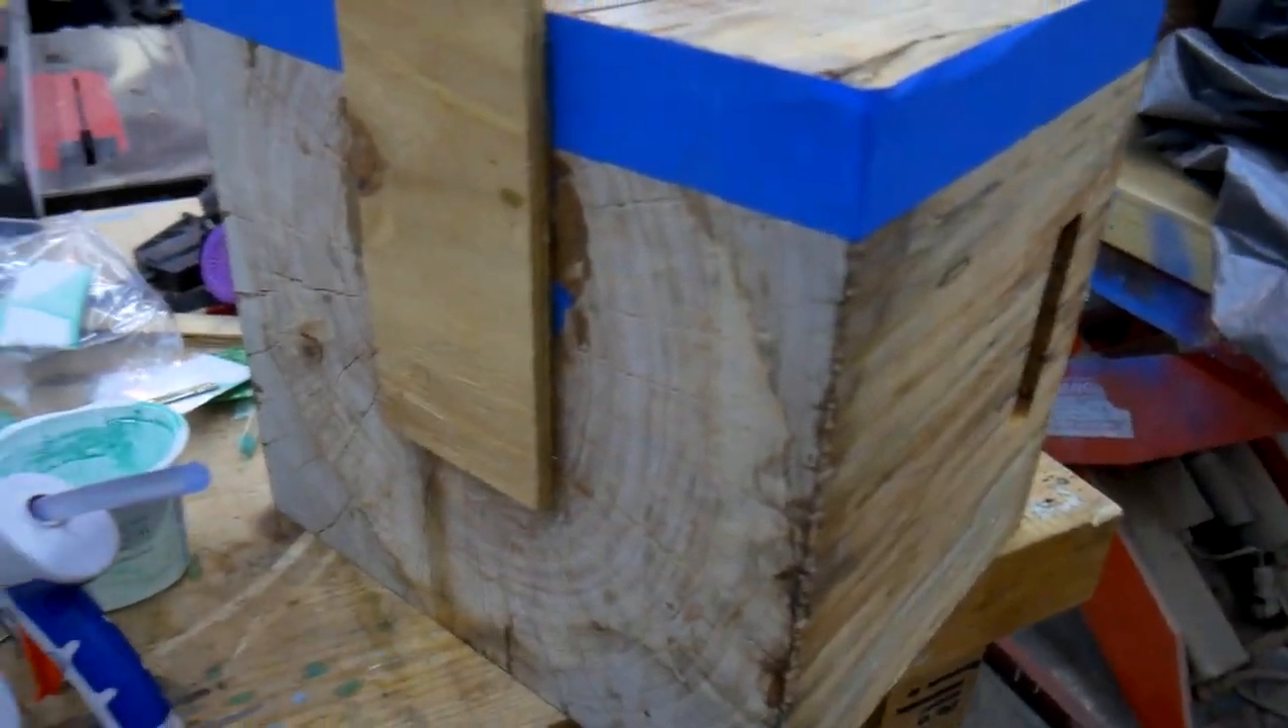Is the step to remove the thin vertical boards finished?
No.